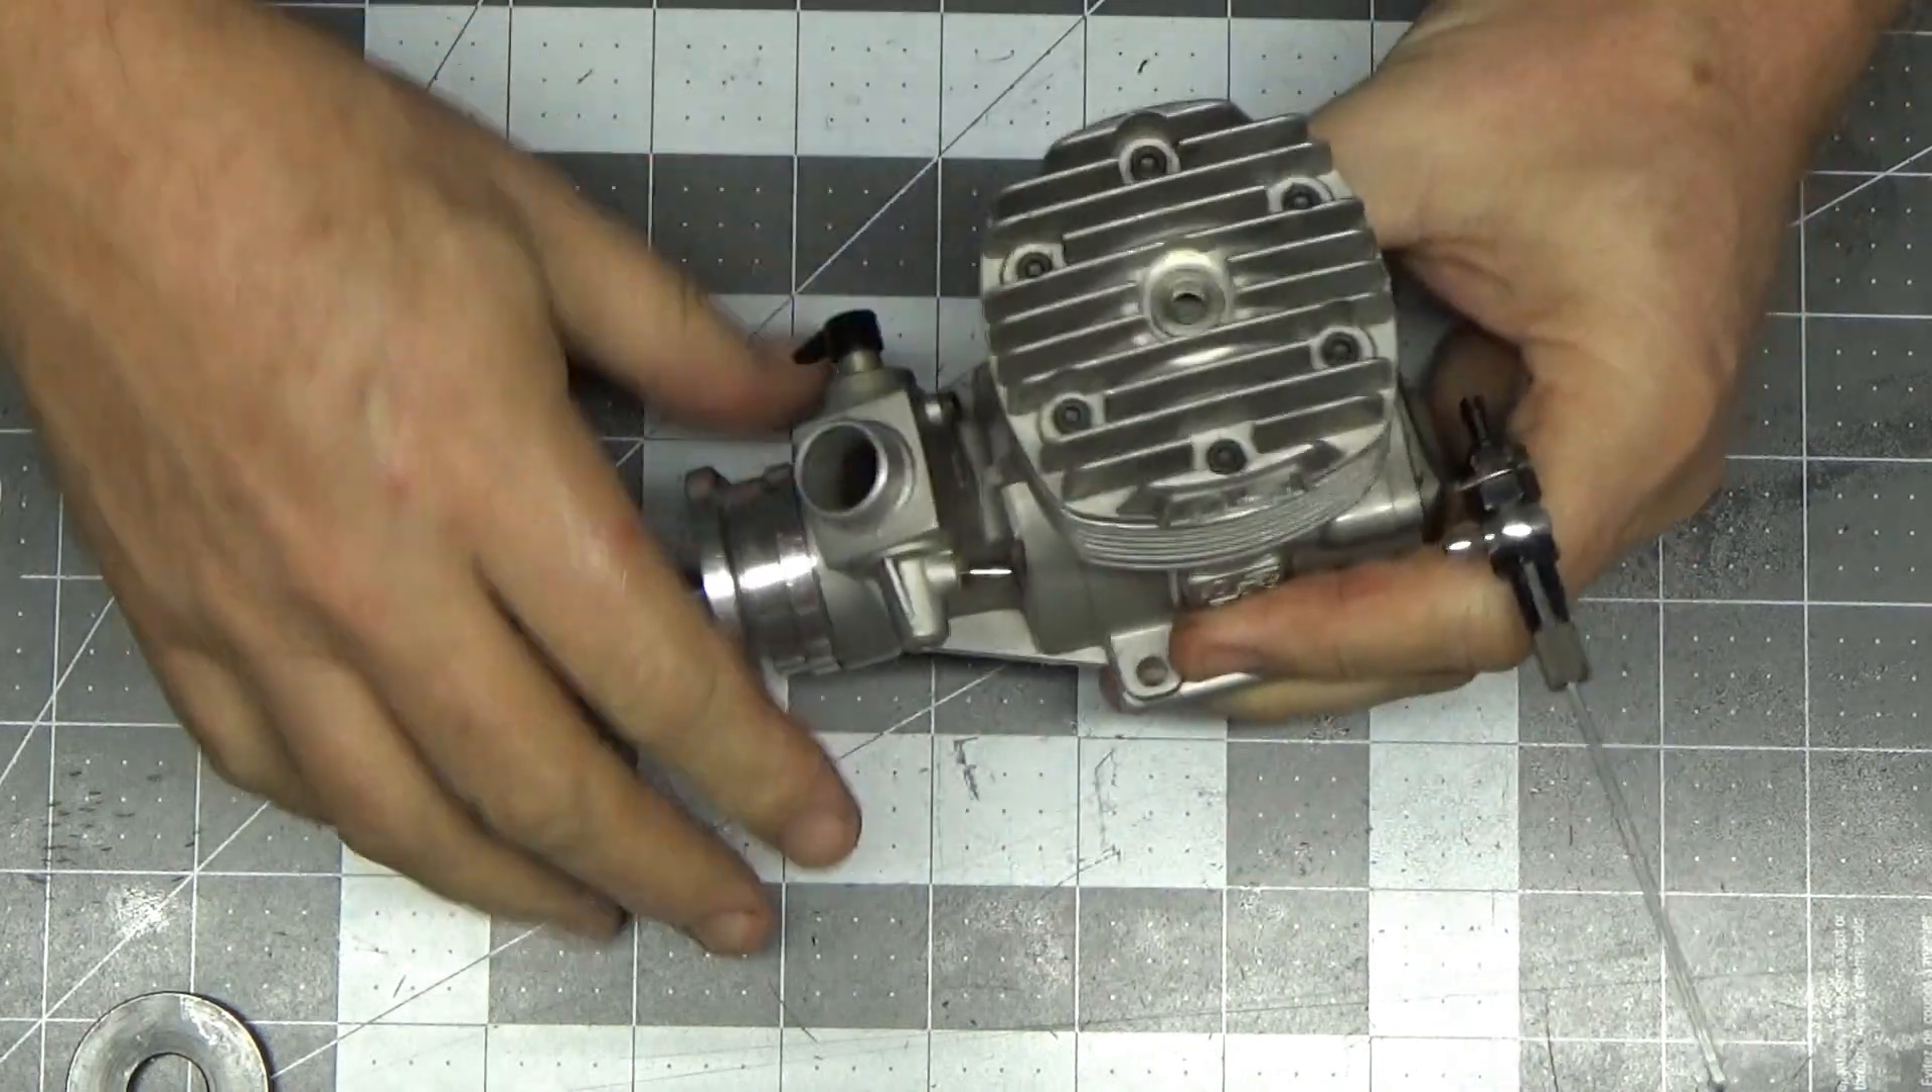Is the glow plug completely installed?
No.